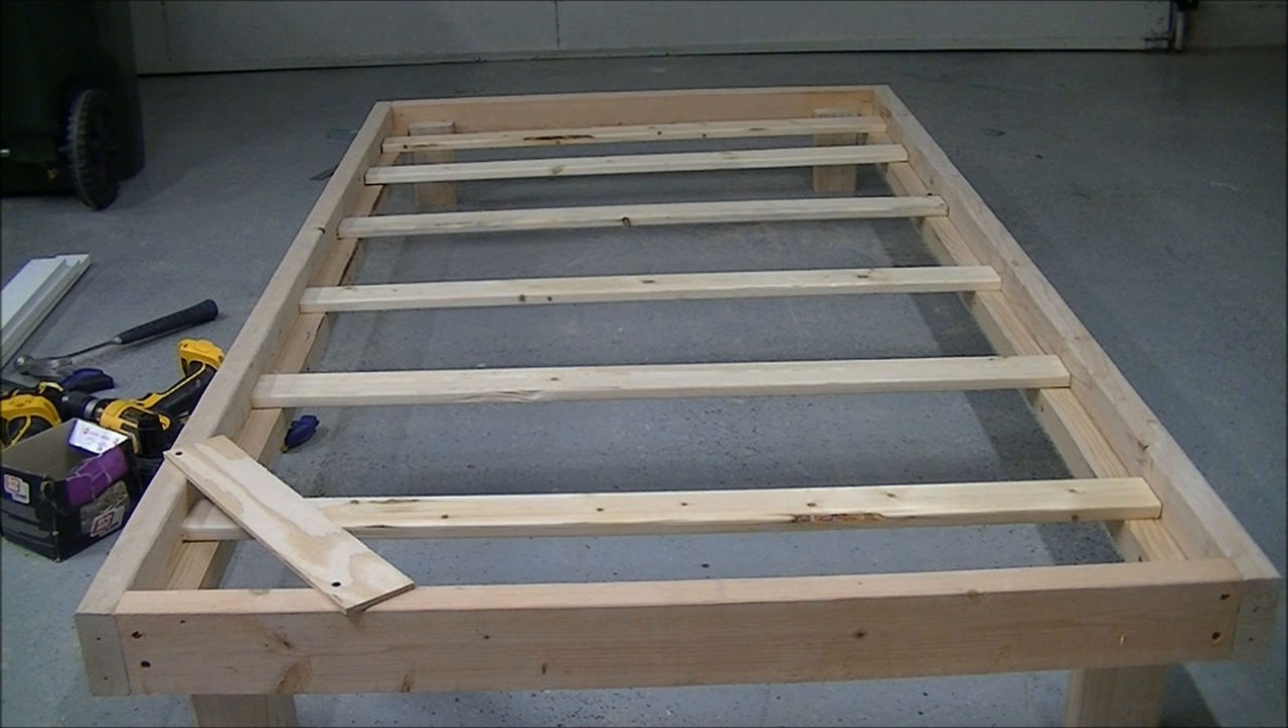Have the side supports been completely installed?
Yes.